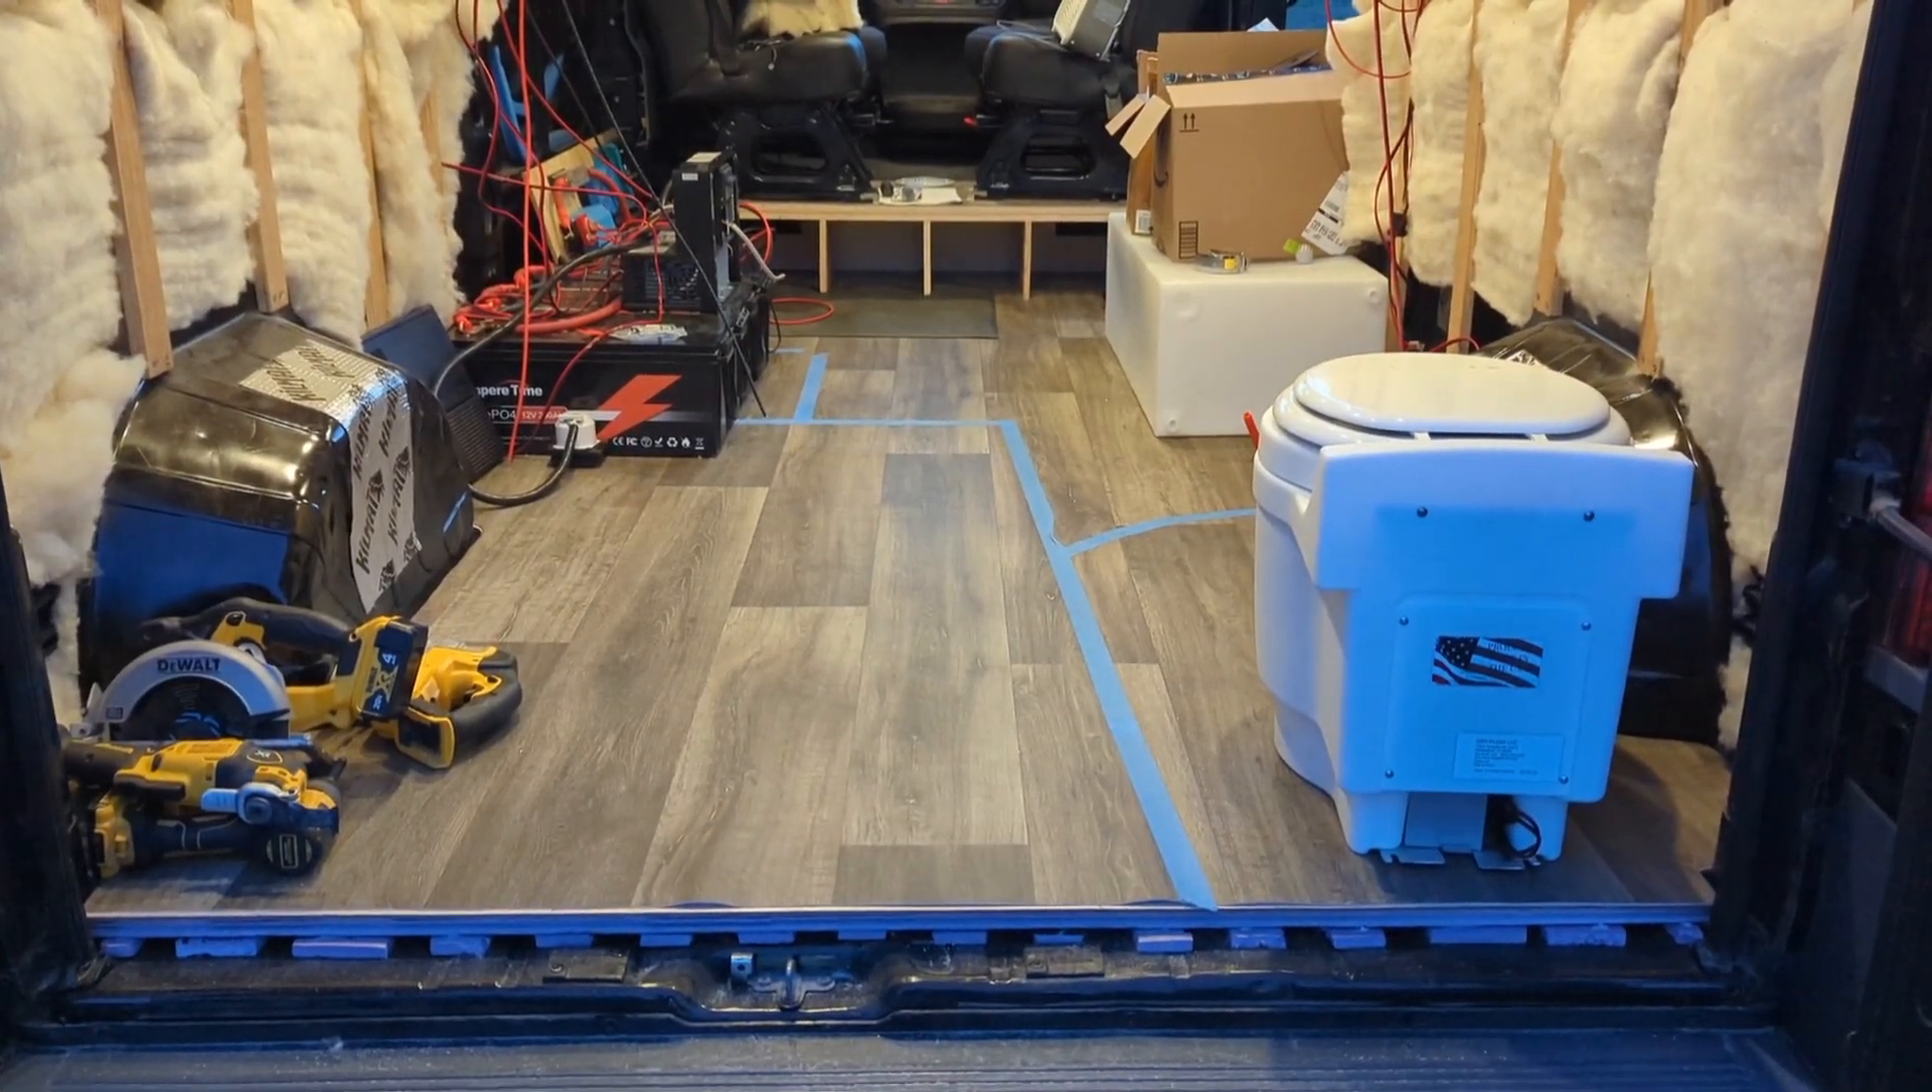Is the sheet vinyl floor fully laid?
Yes.